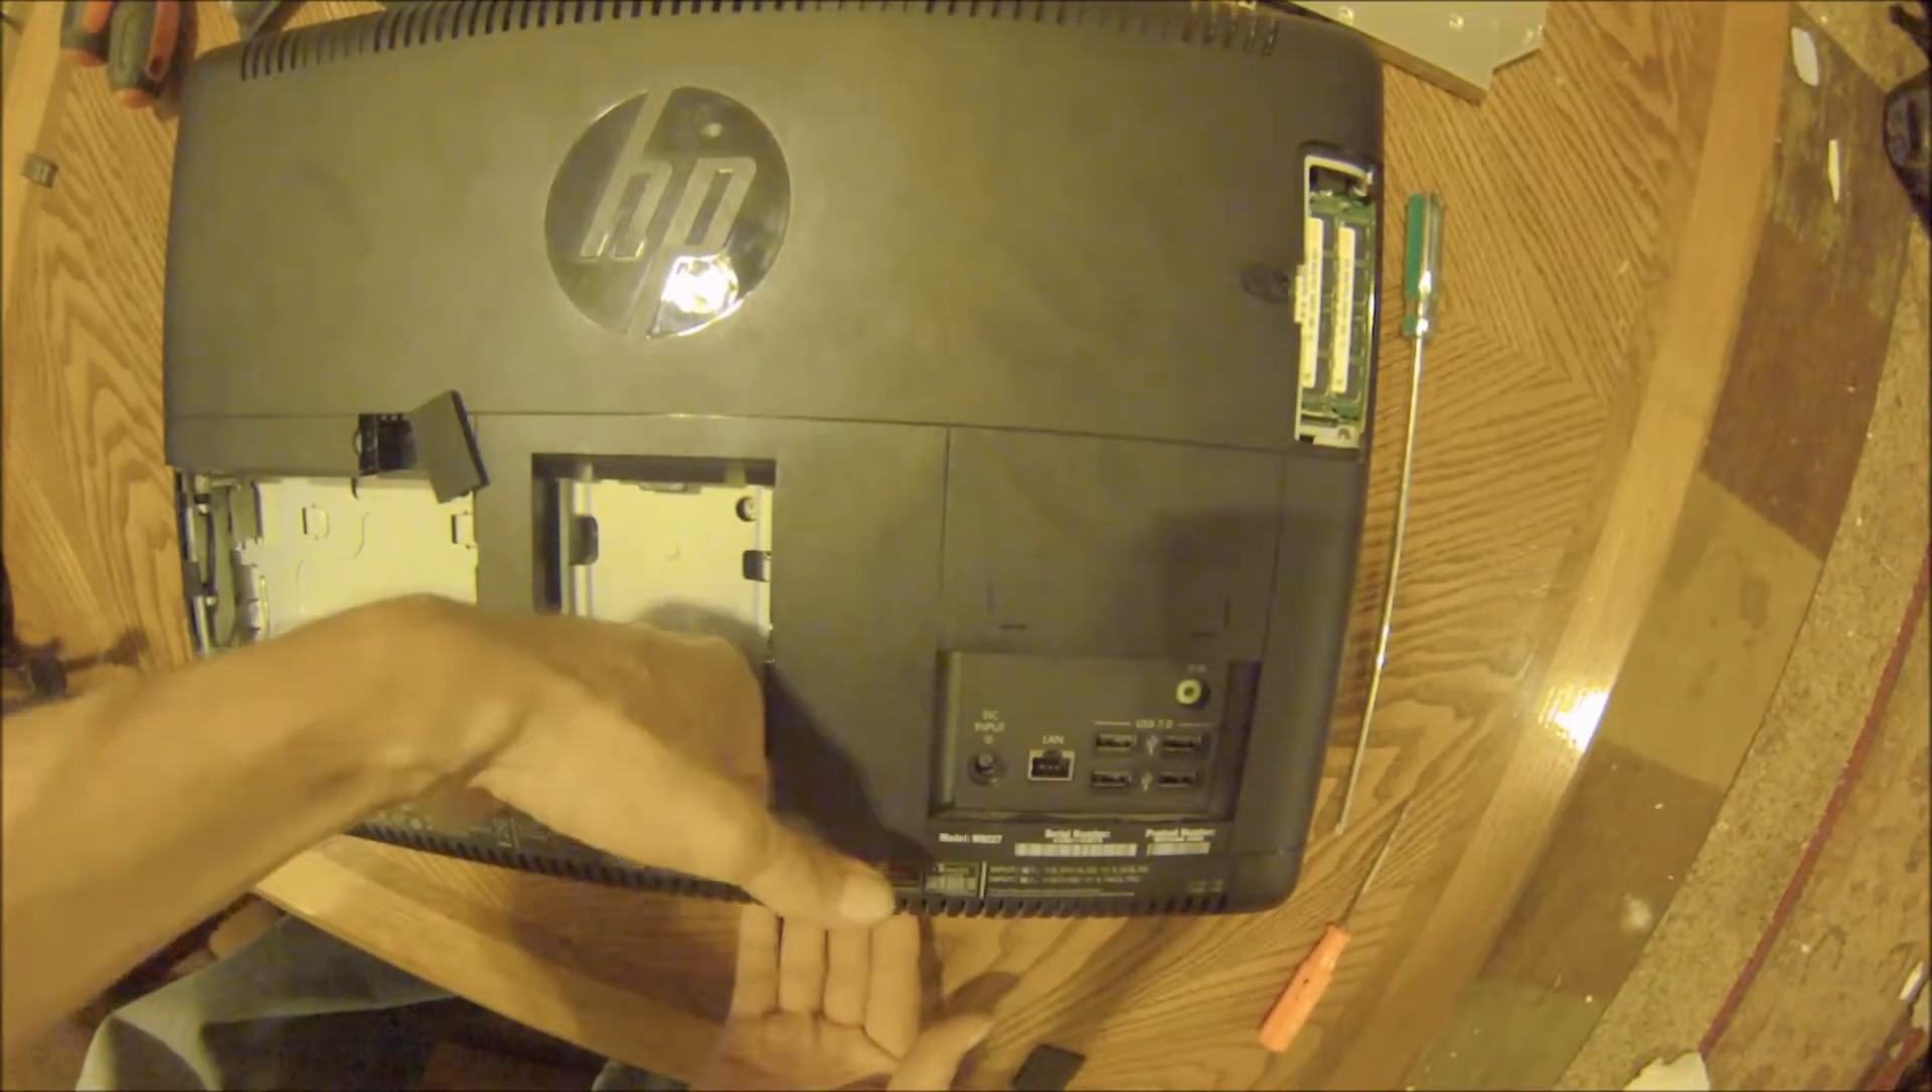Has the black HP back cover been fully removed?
No.